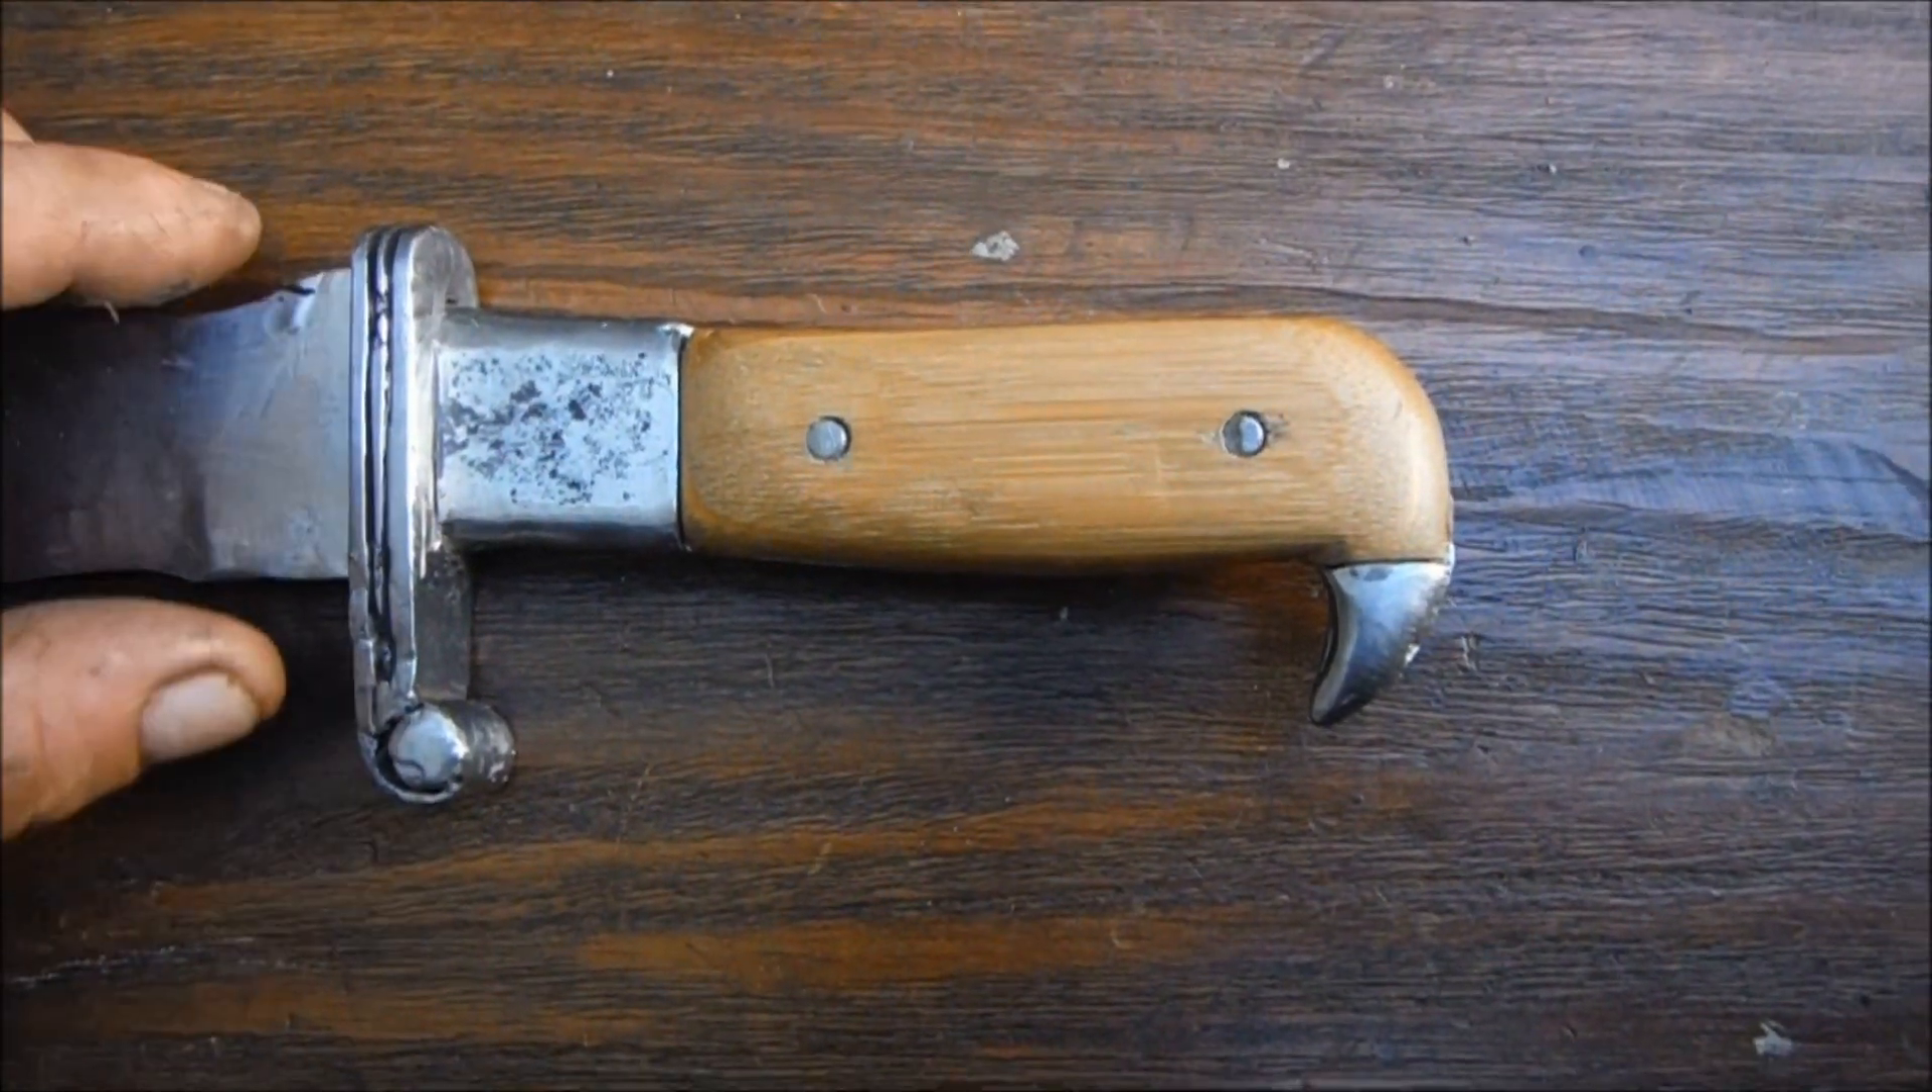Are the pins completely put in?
Yes.